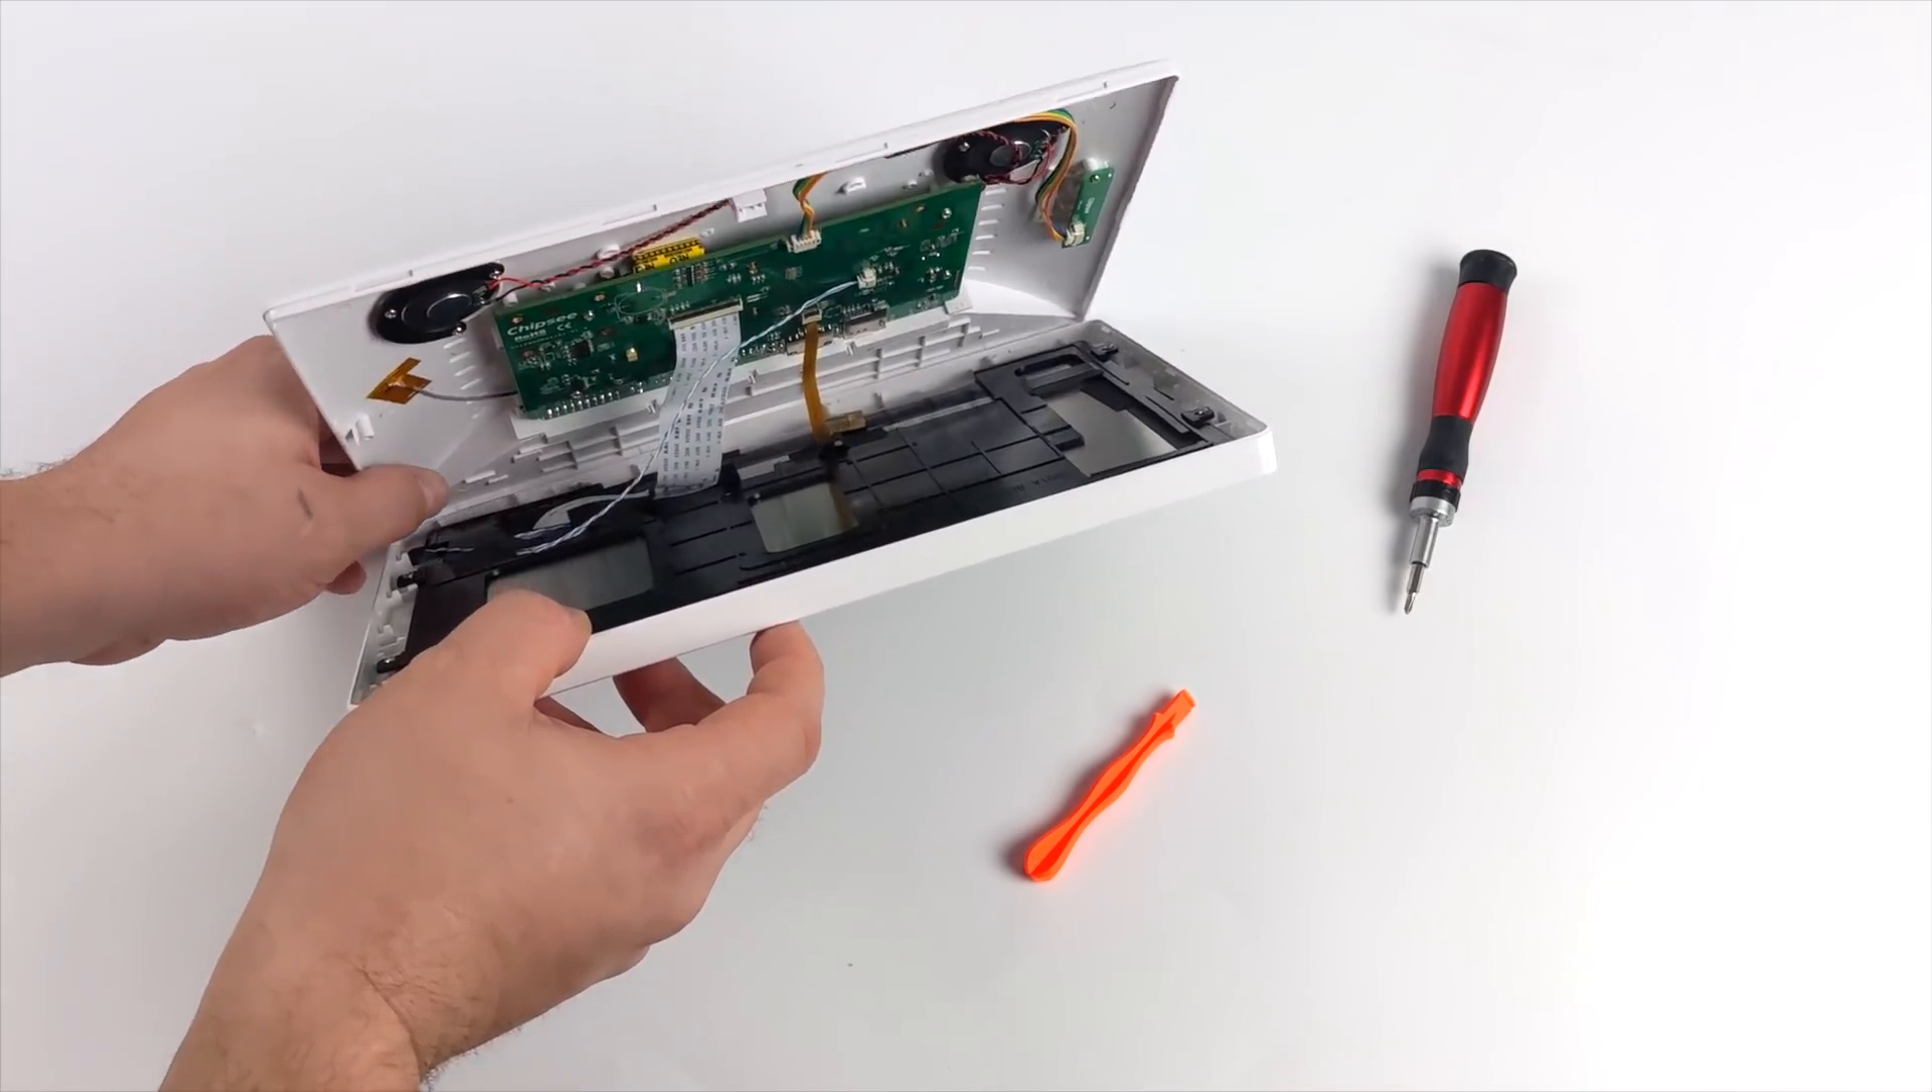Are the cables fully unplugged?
No.